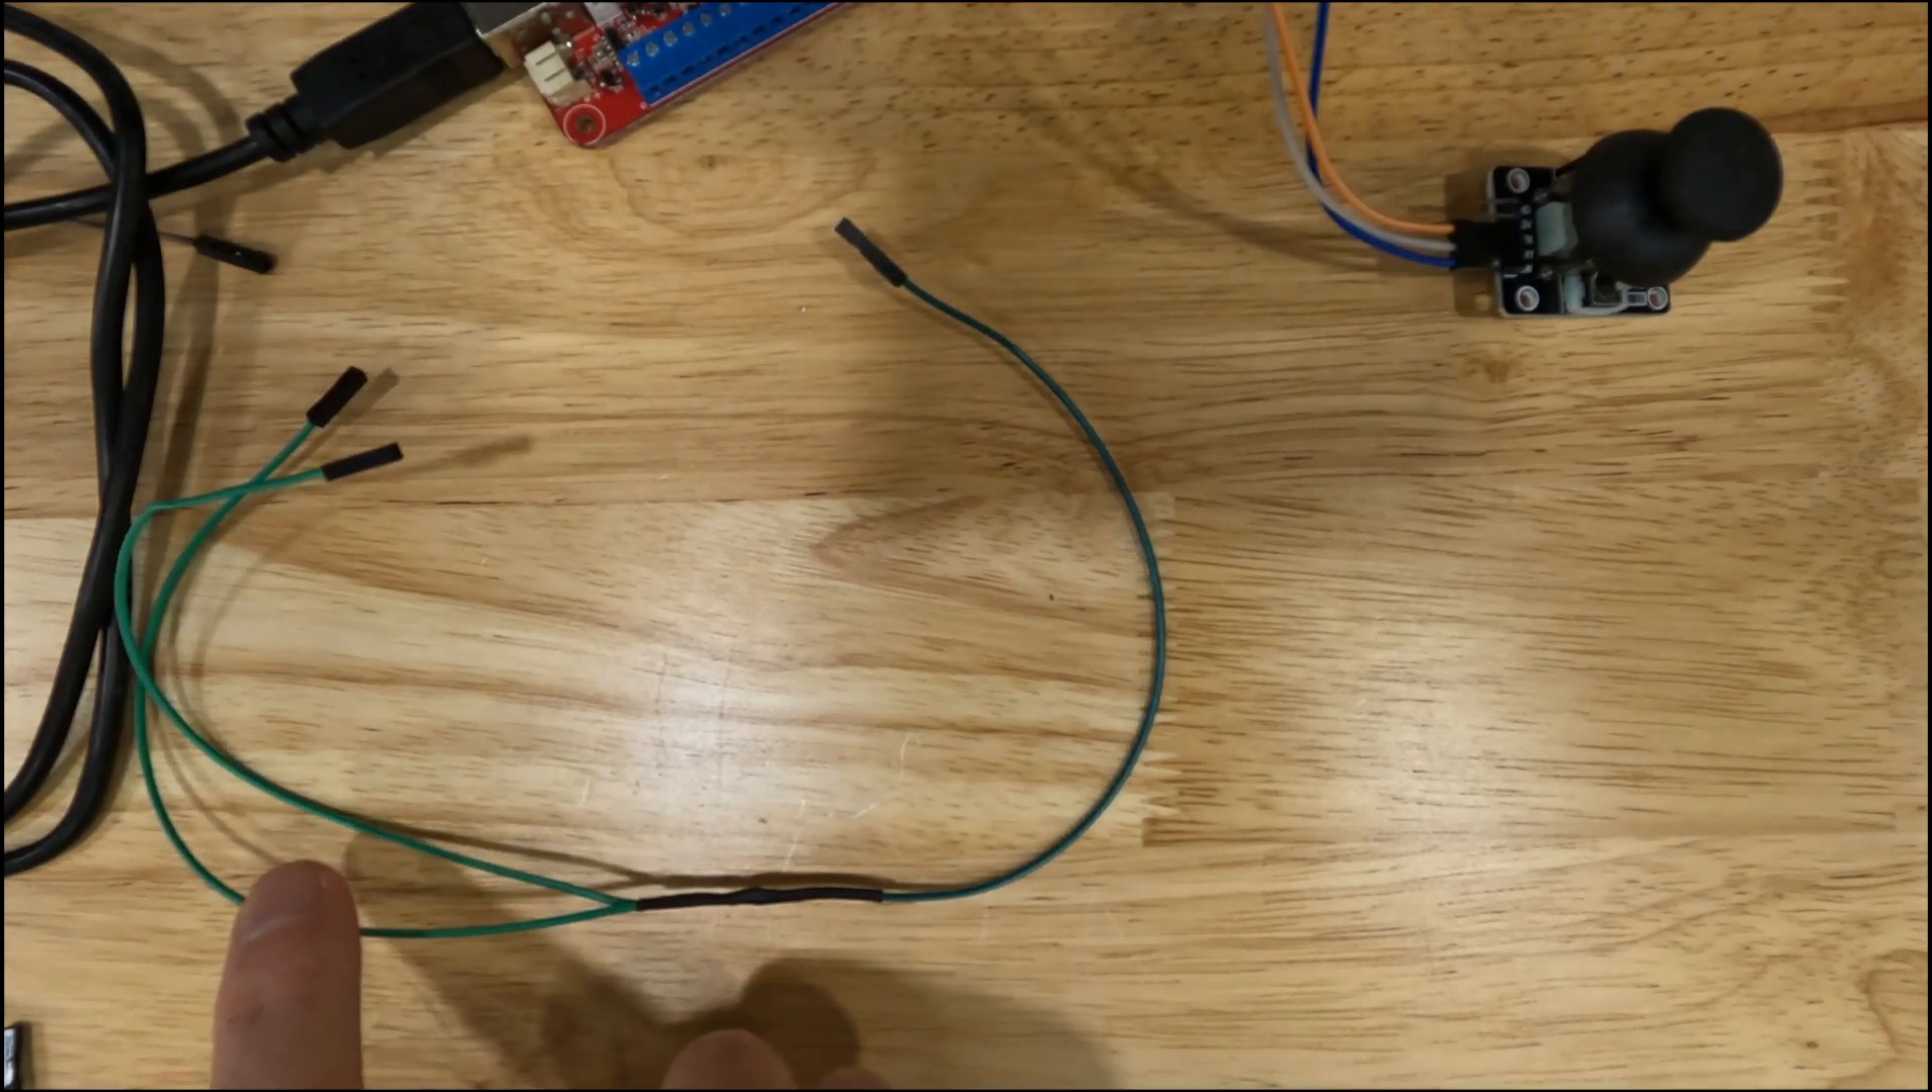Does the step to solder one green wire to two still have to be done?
No.